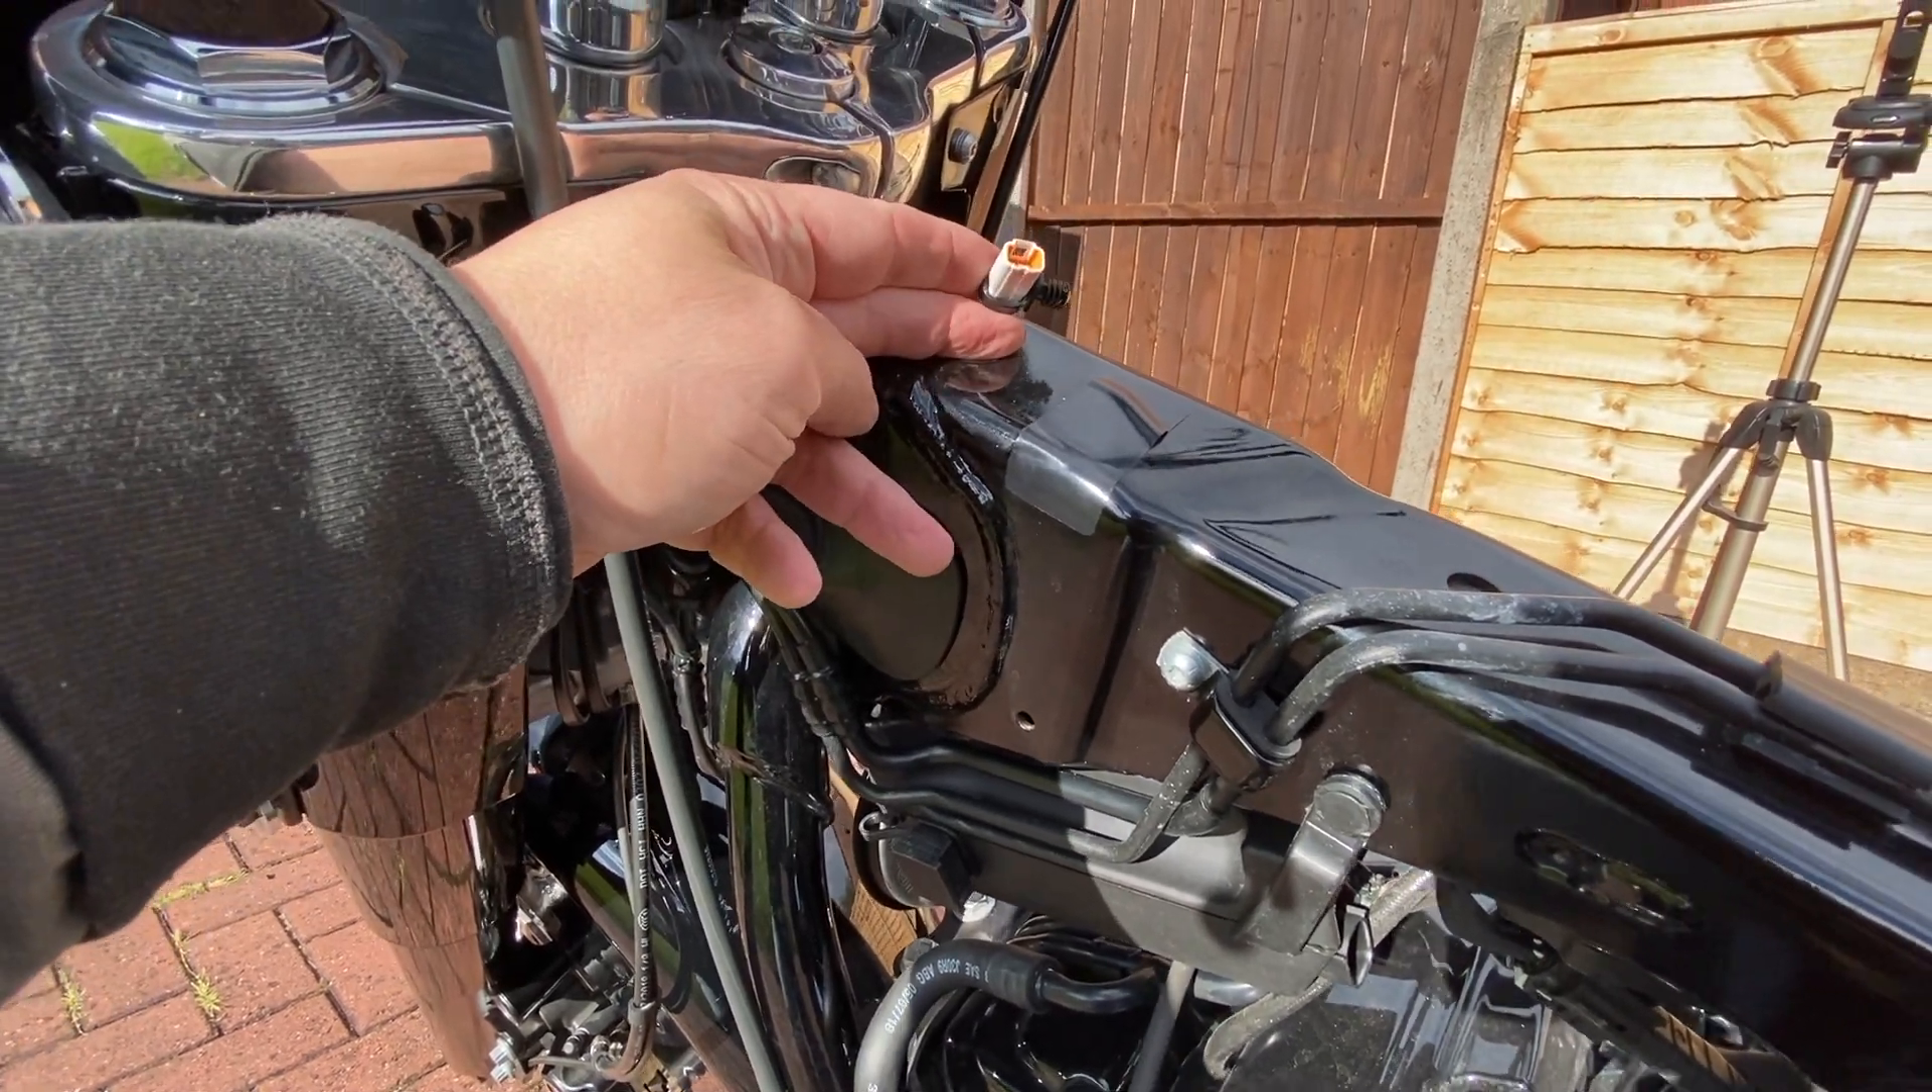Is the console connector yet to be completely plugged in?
Yes.